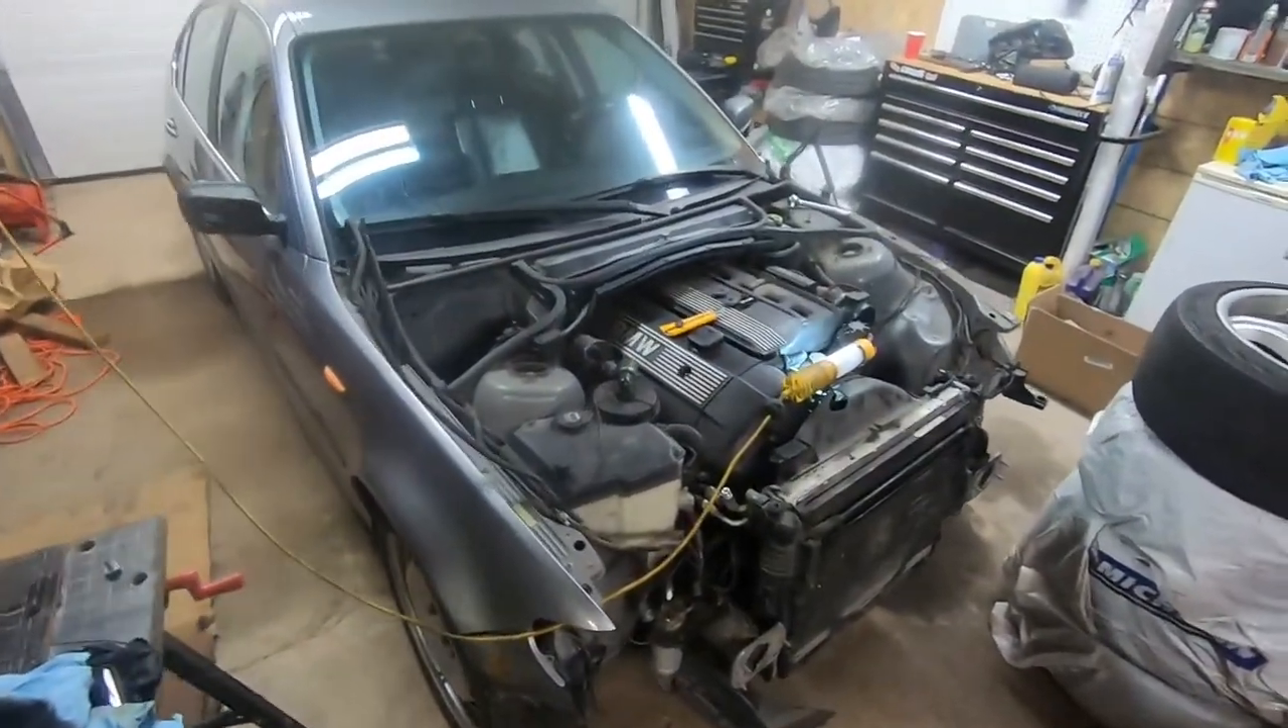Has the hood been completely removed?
Yes.